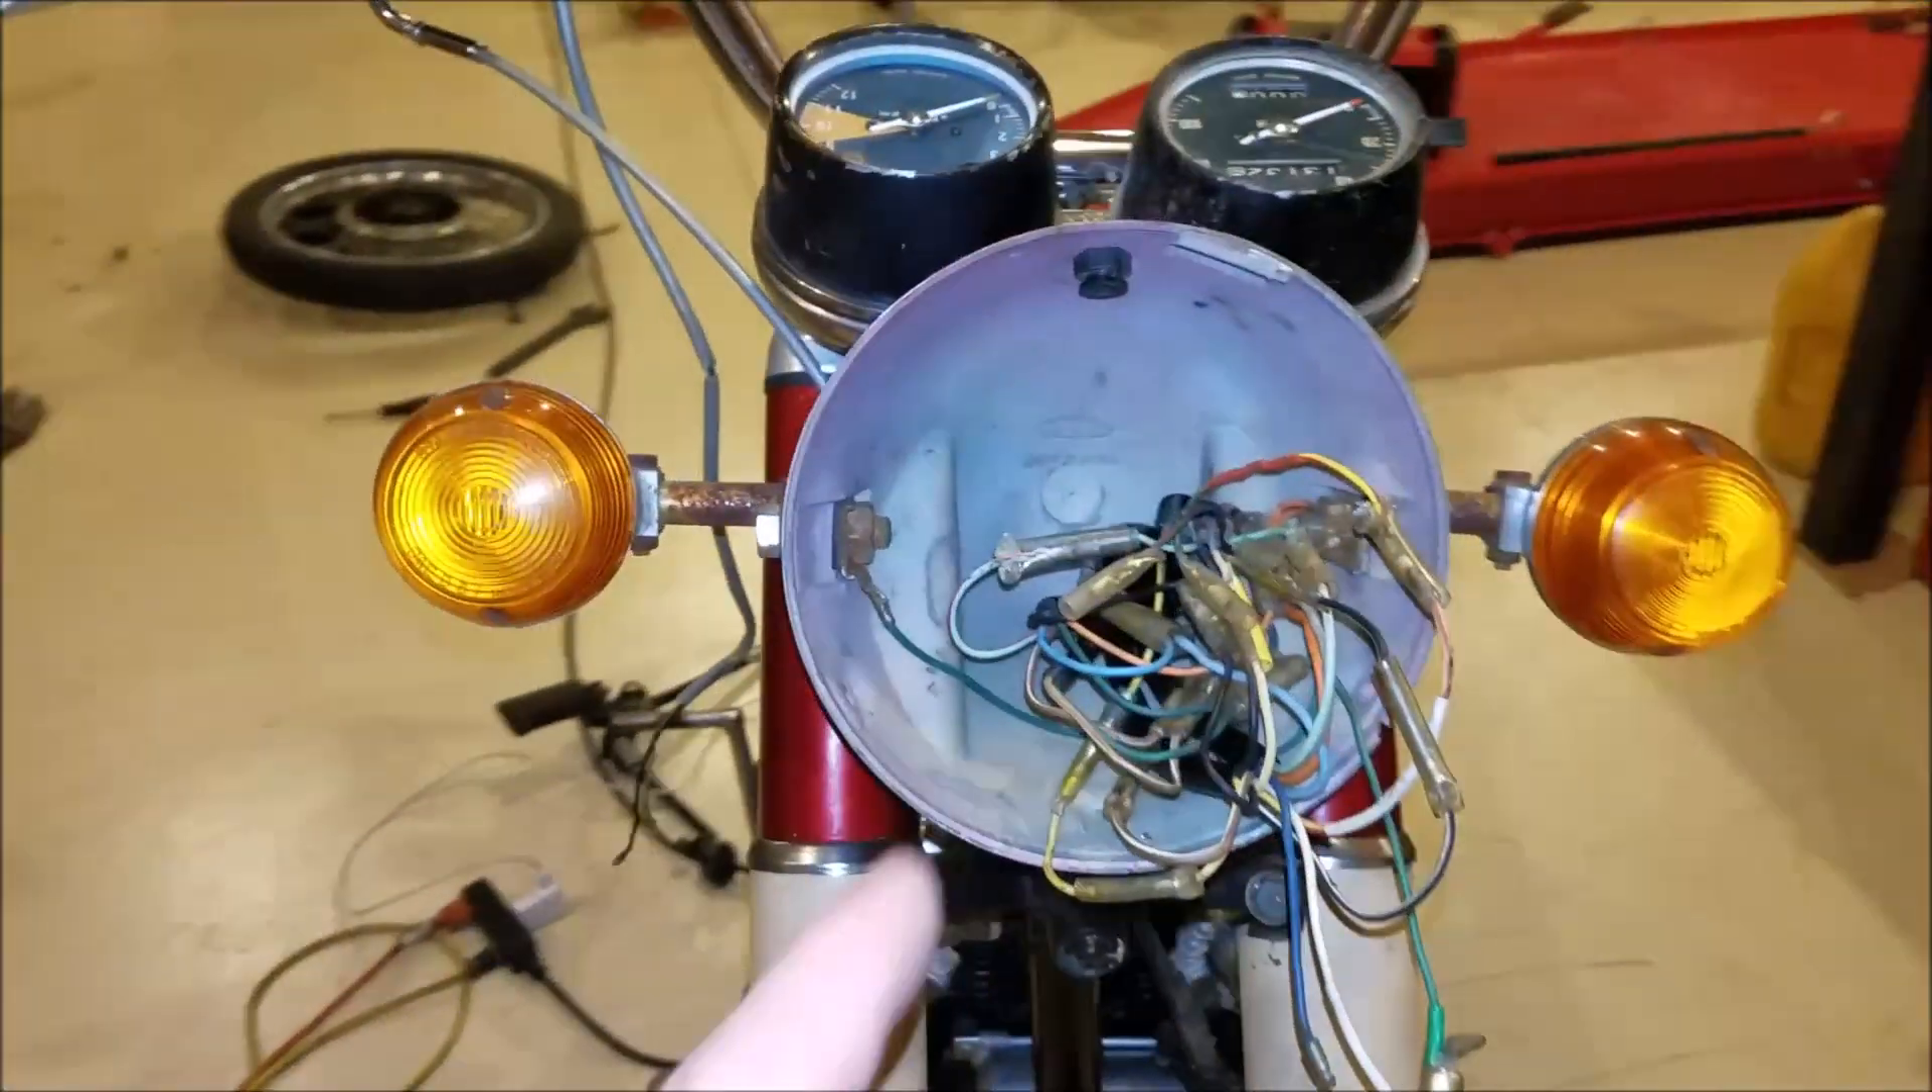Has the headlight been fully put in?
No.